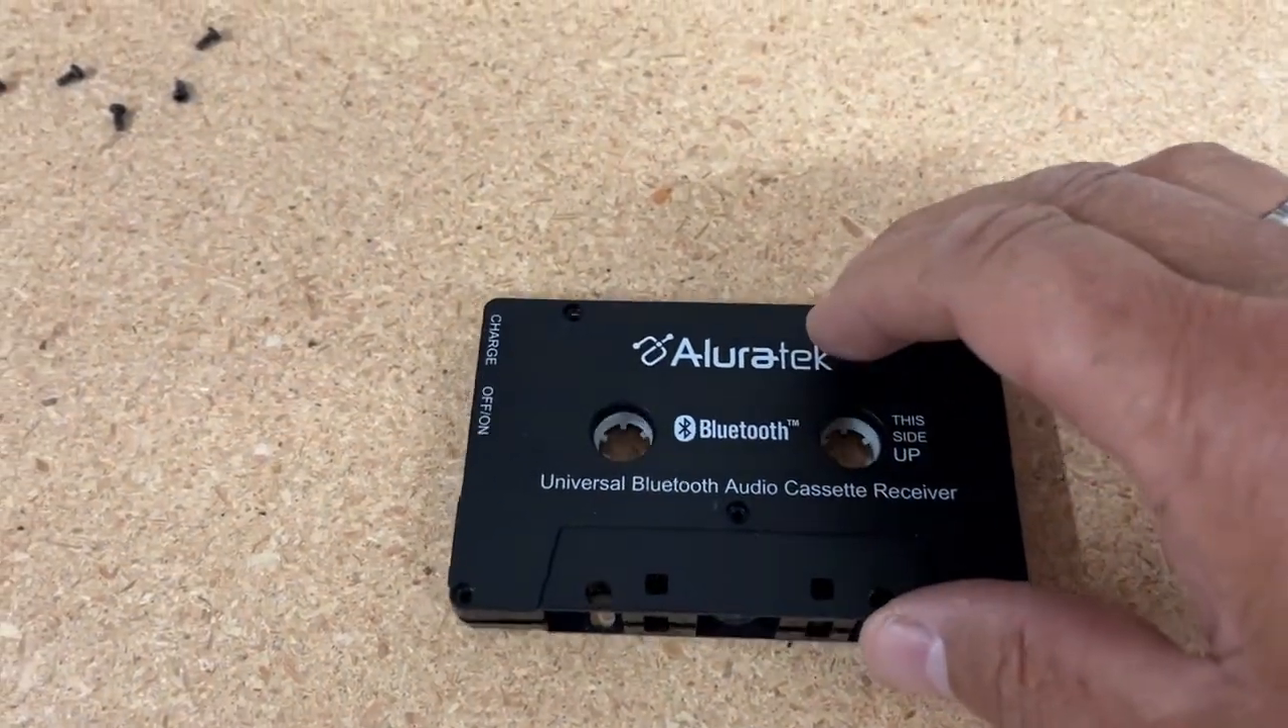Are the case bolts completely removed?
Yes.